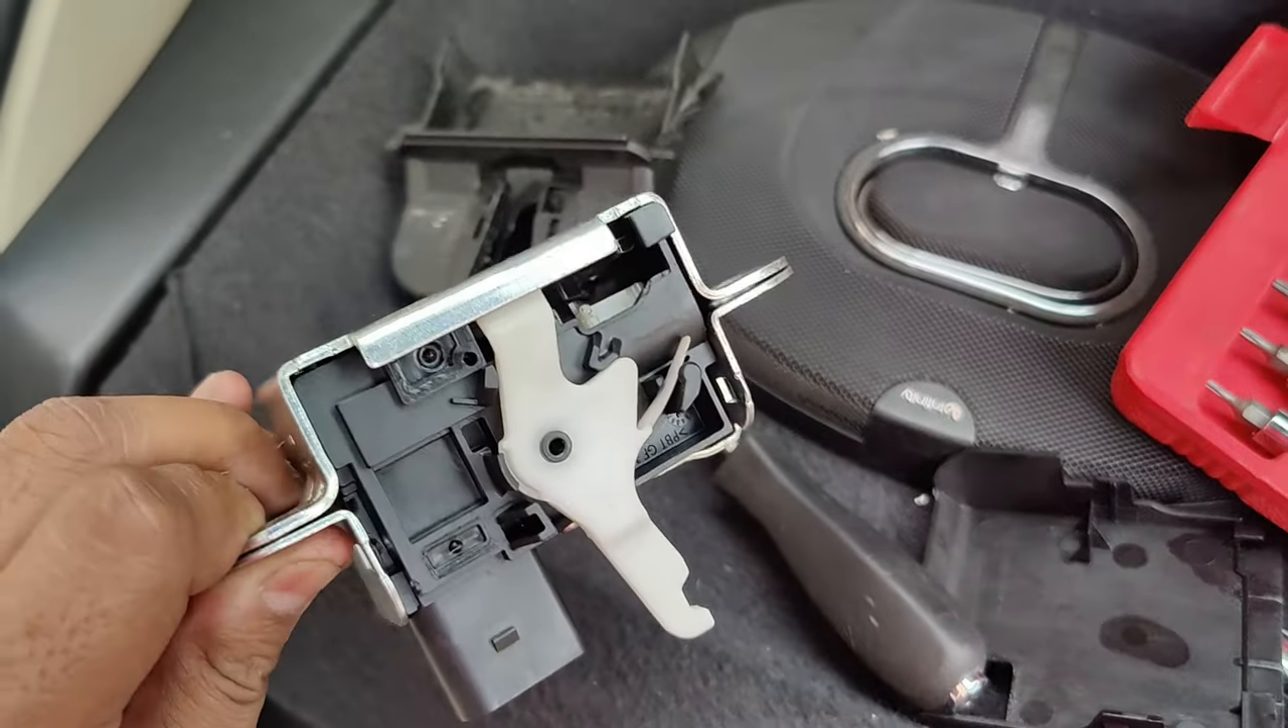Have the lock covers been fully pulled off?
Yes.